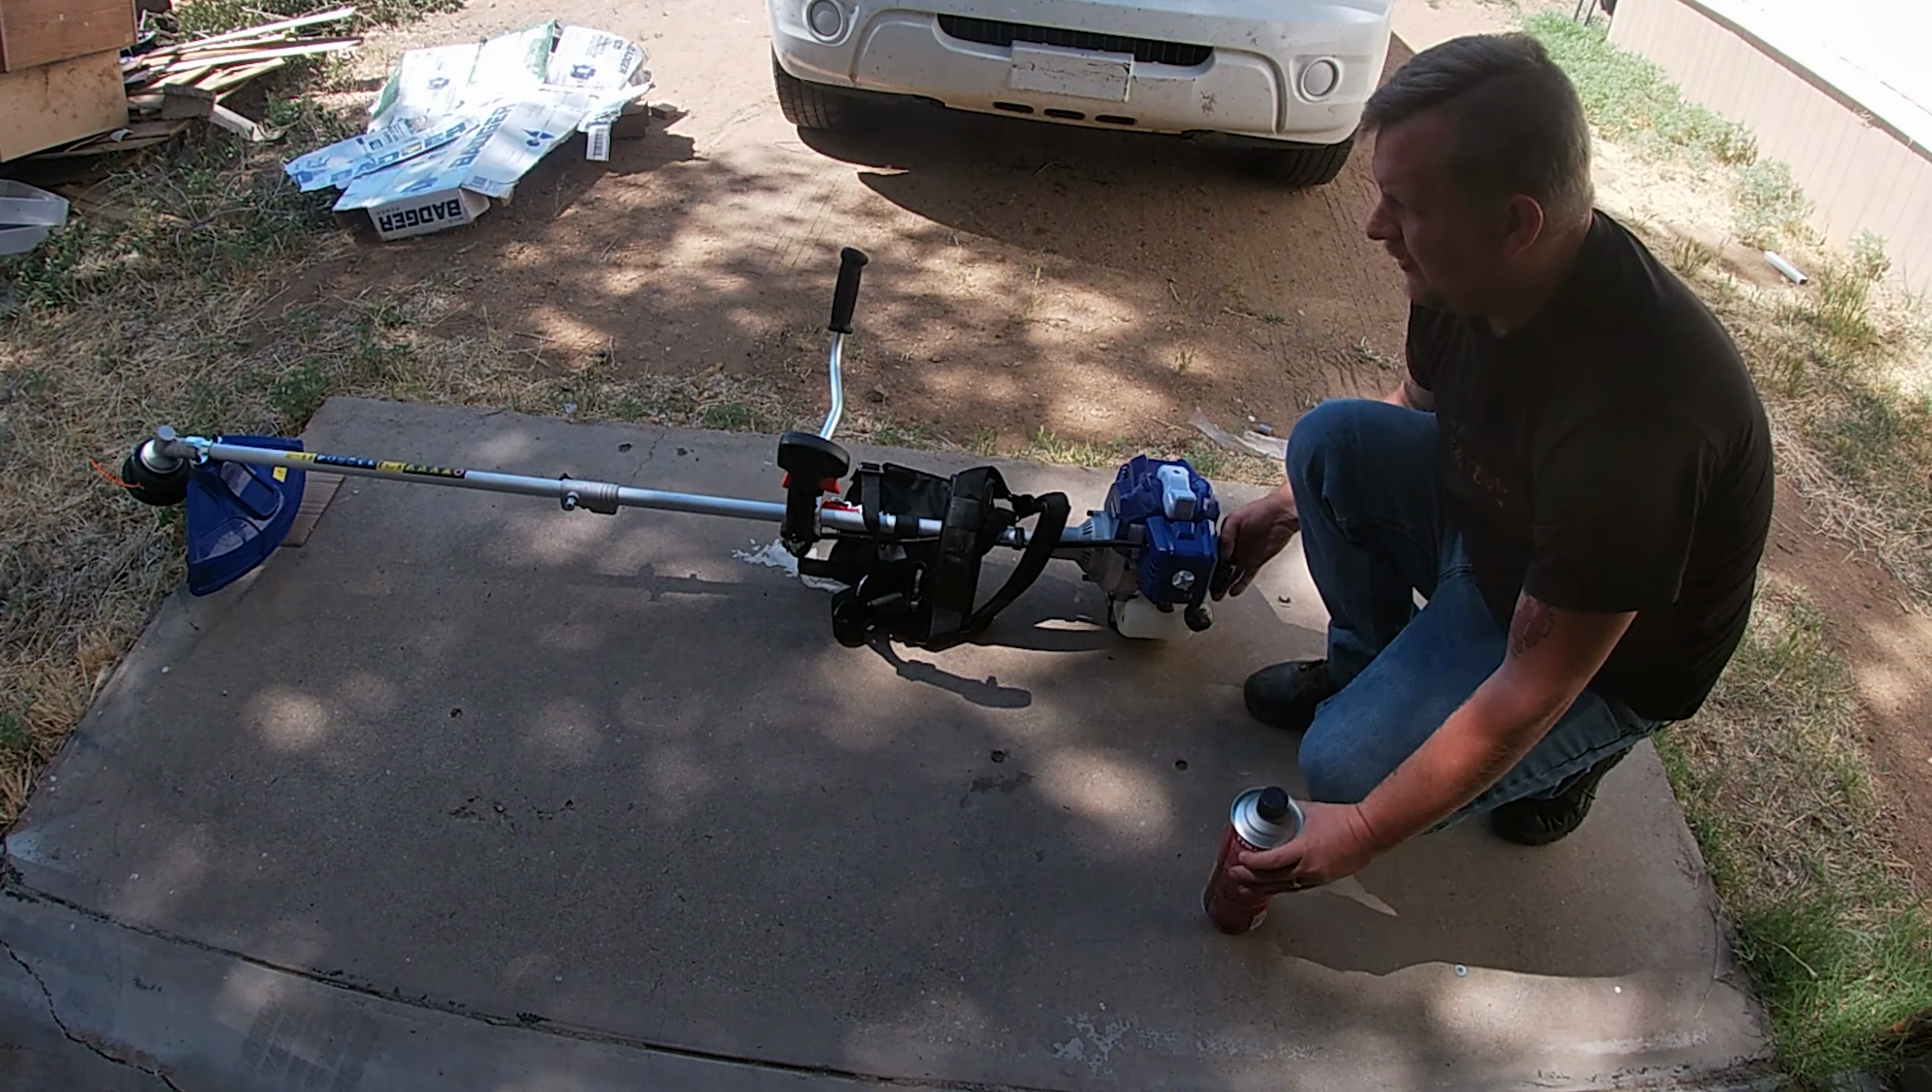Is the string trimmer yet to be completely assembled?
No.